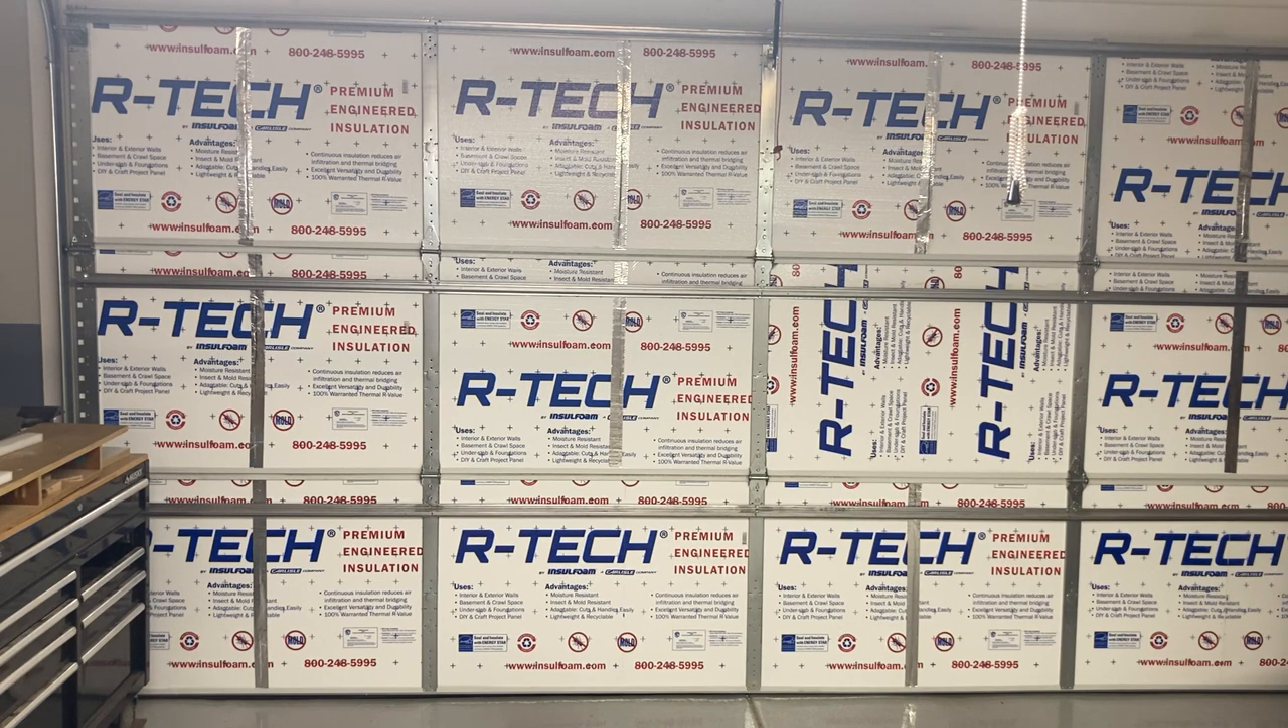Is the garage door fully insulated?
Yes.